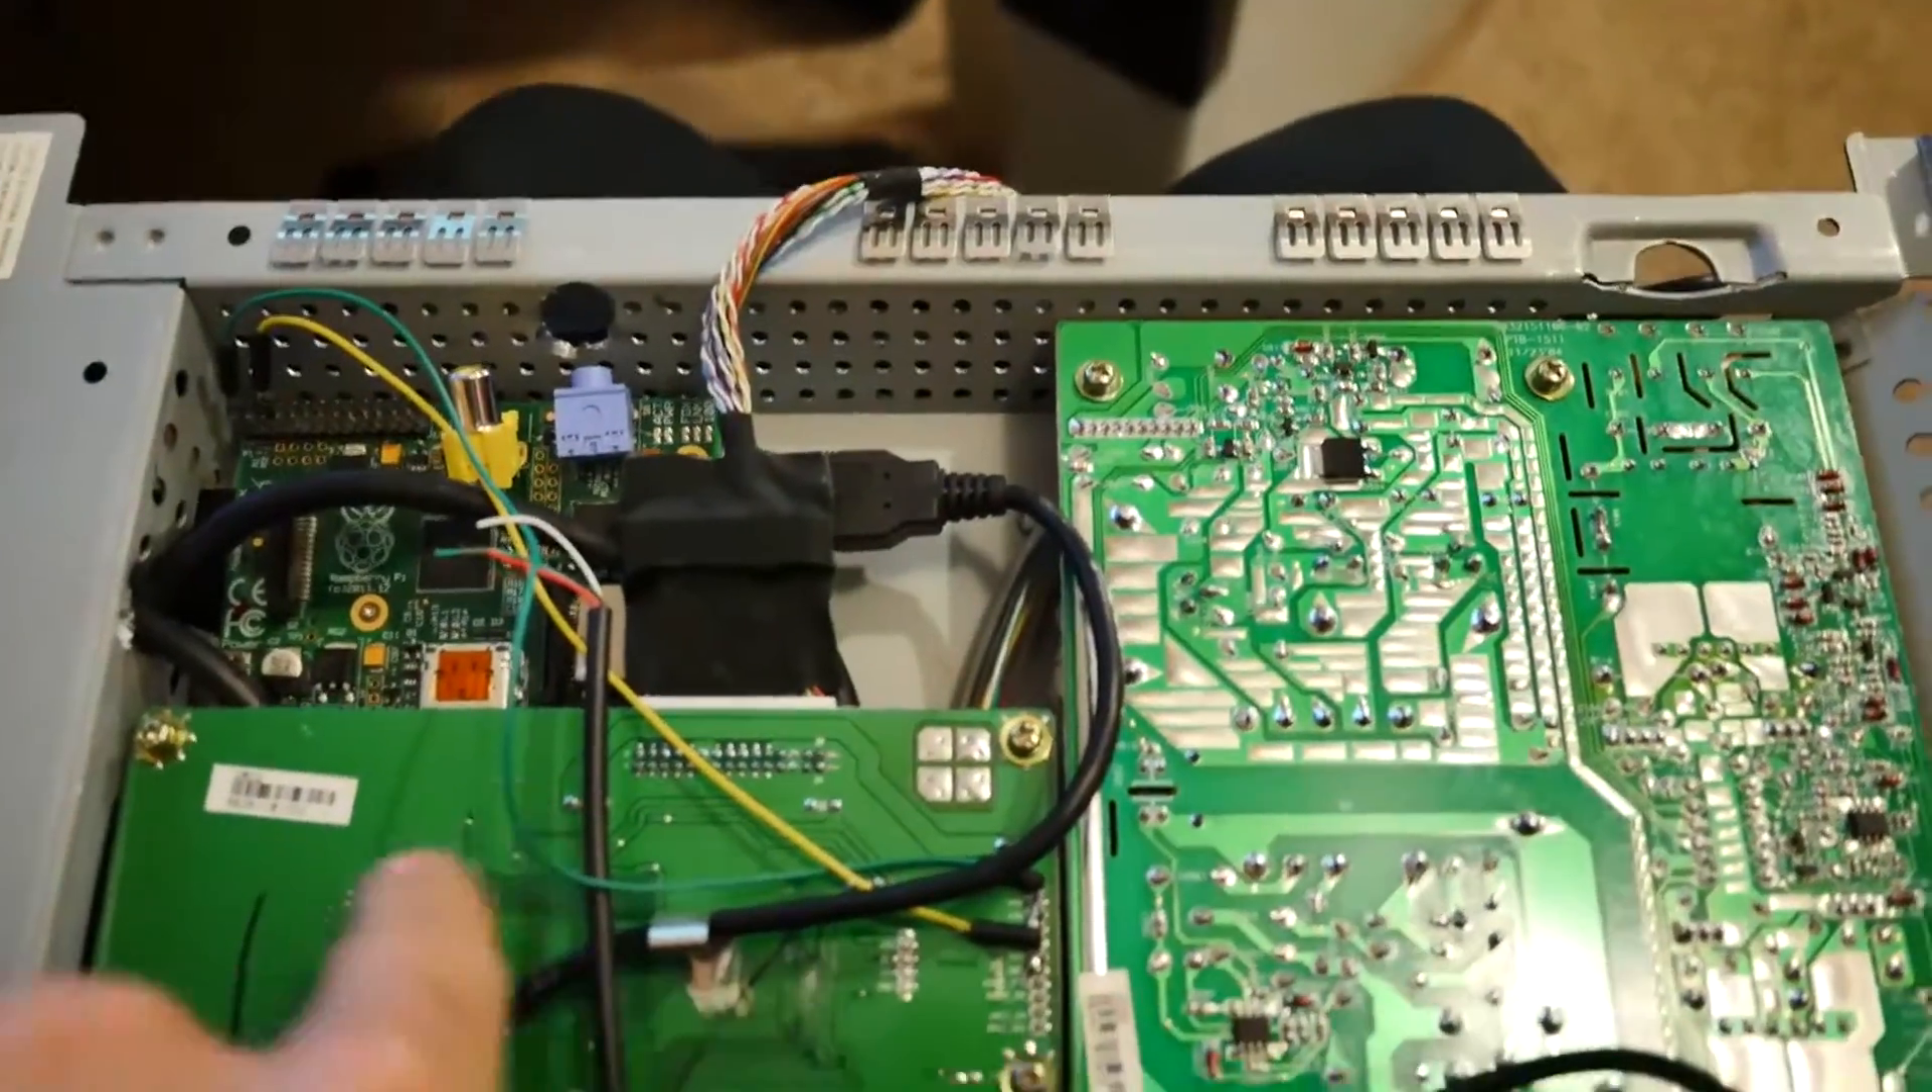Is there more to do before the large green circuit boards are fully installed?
No.